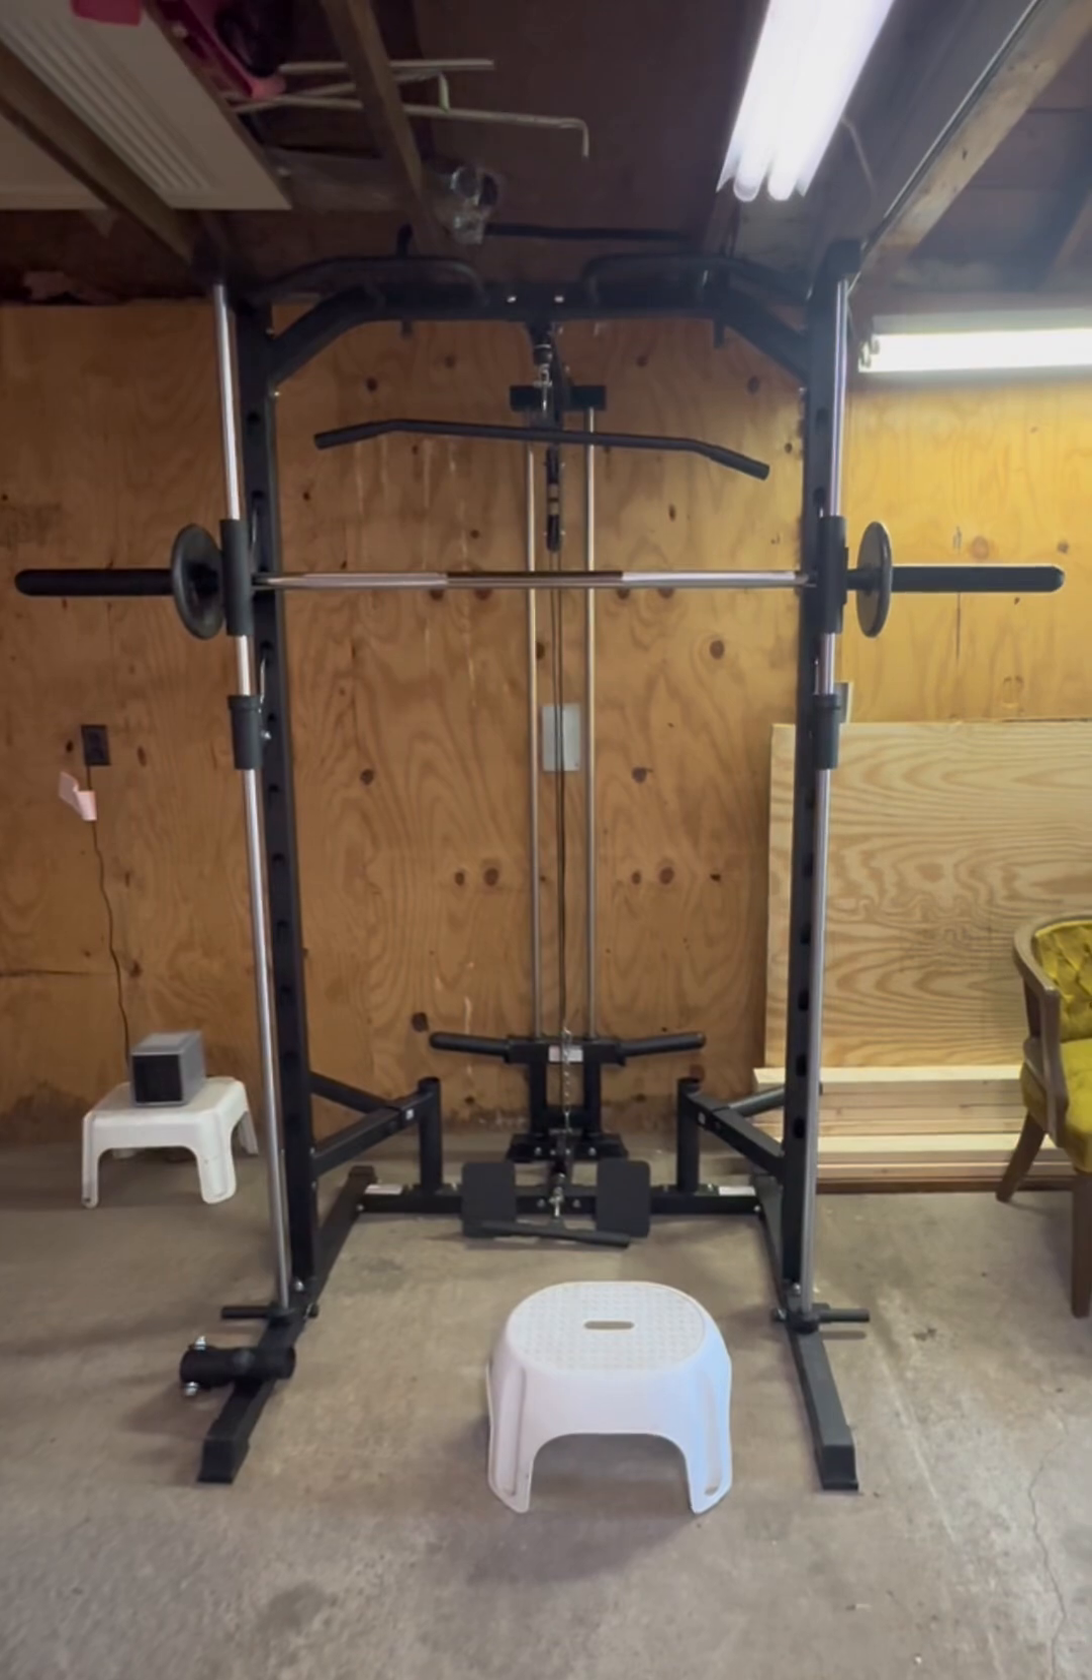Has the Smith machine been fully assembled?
Yes.